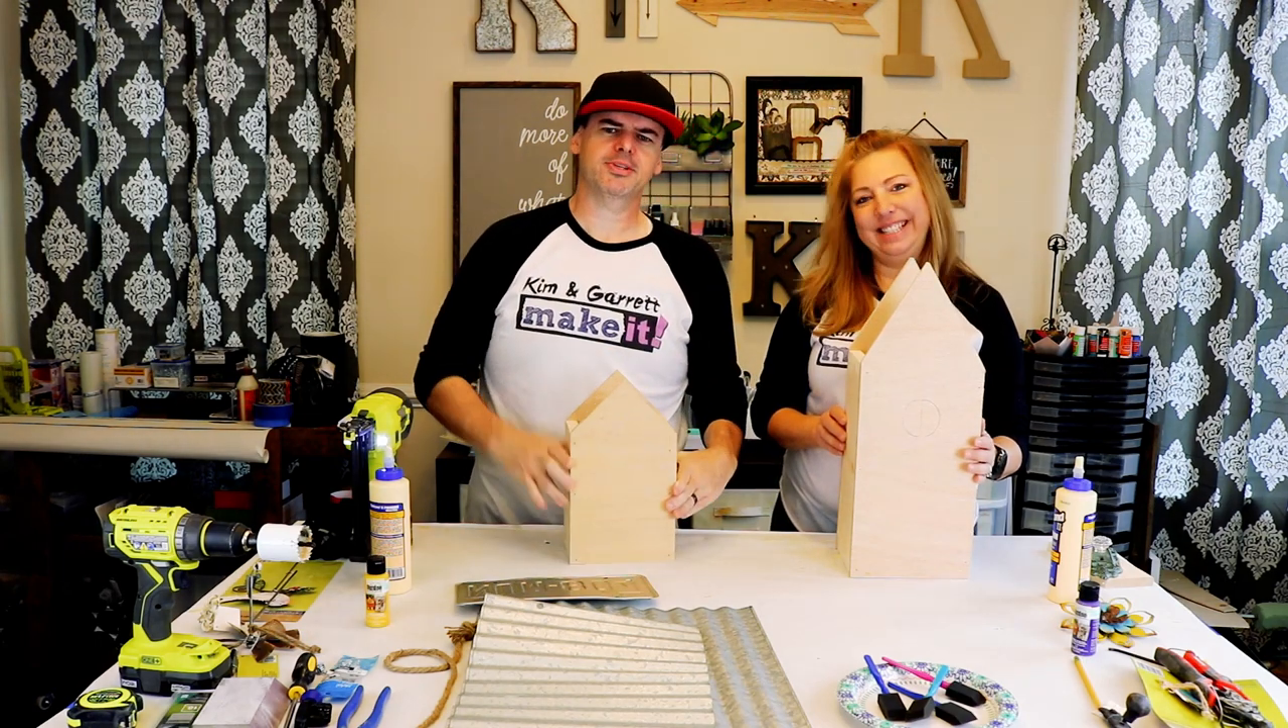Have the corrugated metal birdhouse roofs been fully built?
No.